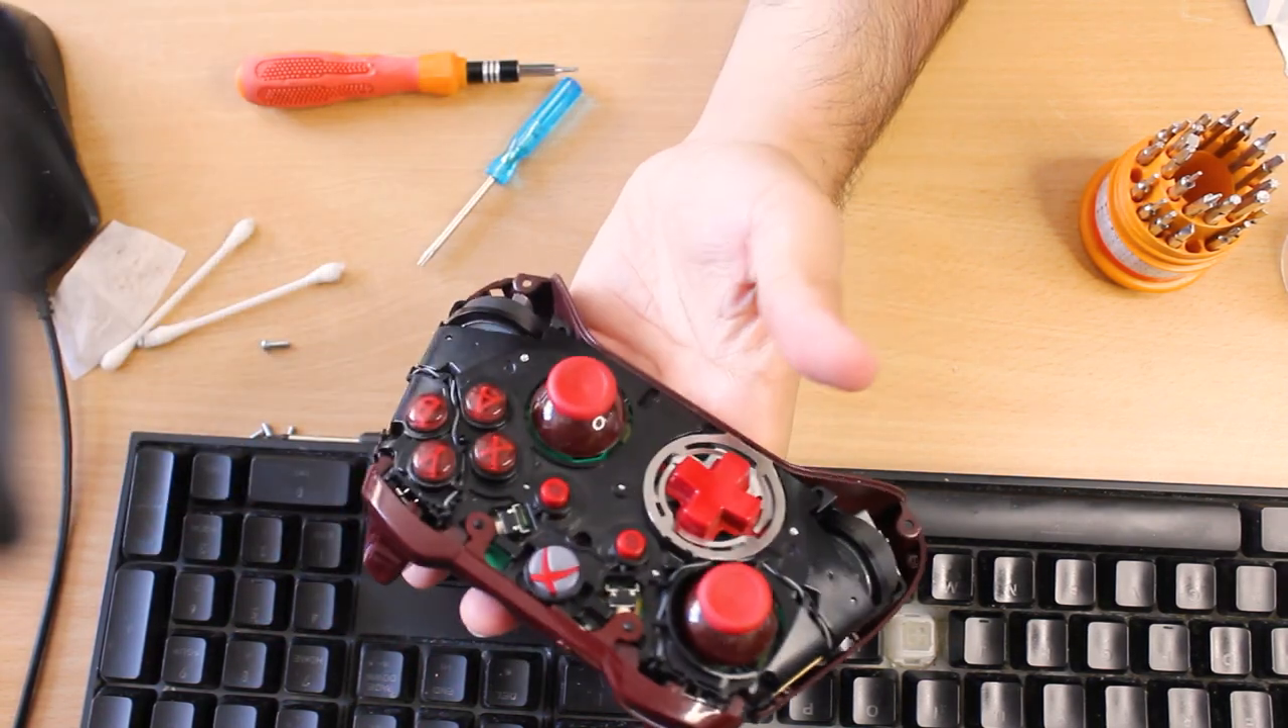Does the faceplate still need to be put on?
Yes.